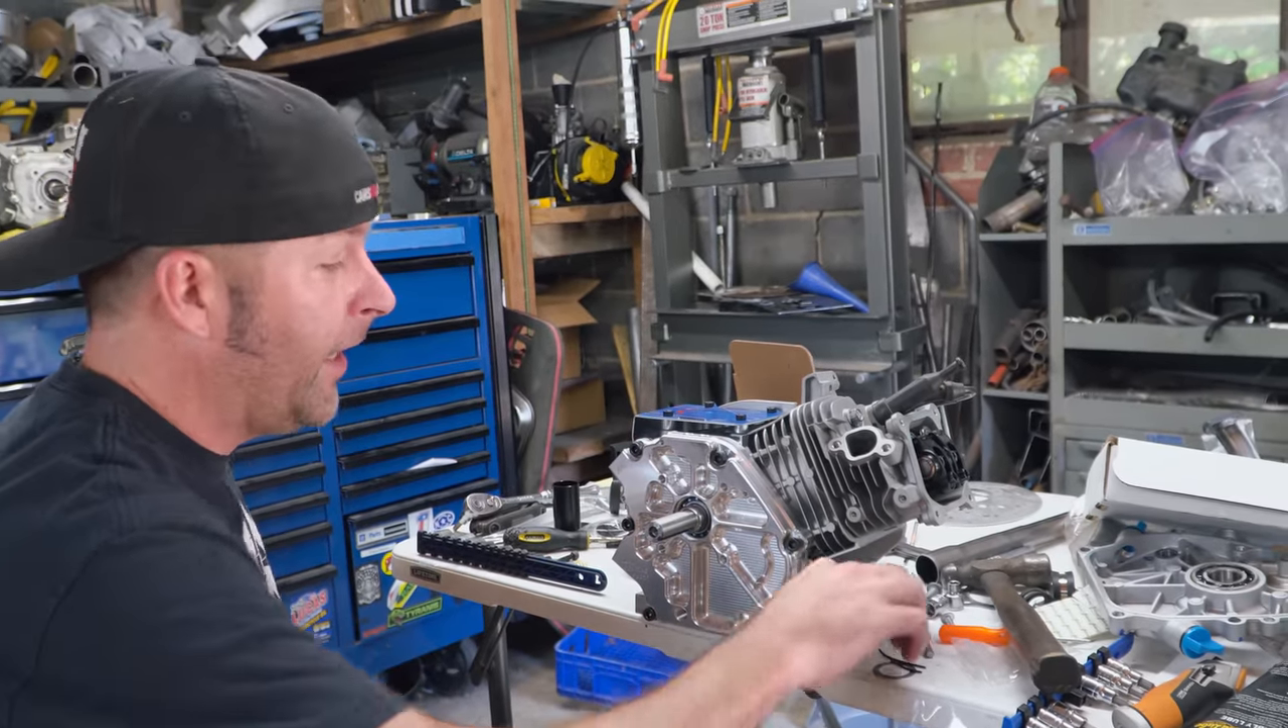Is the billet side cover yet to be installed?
No.